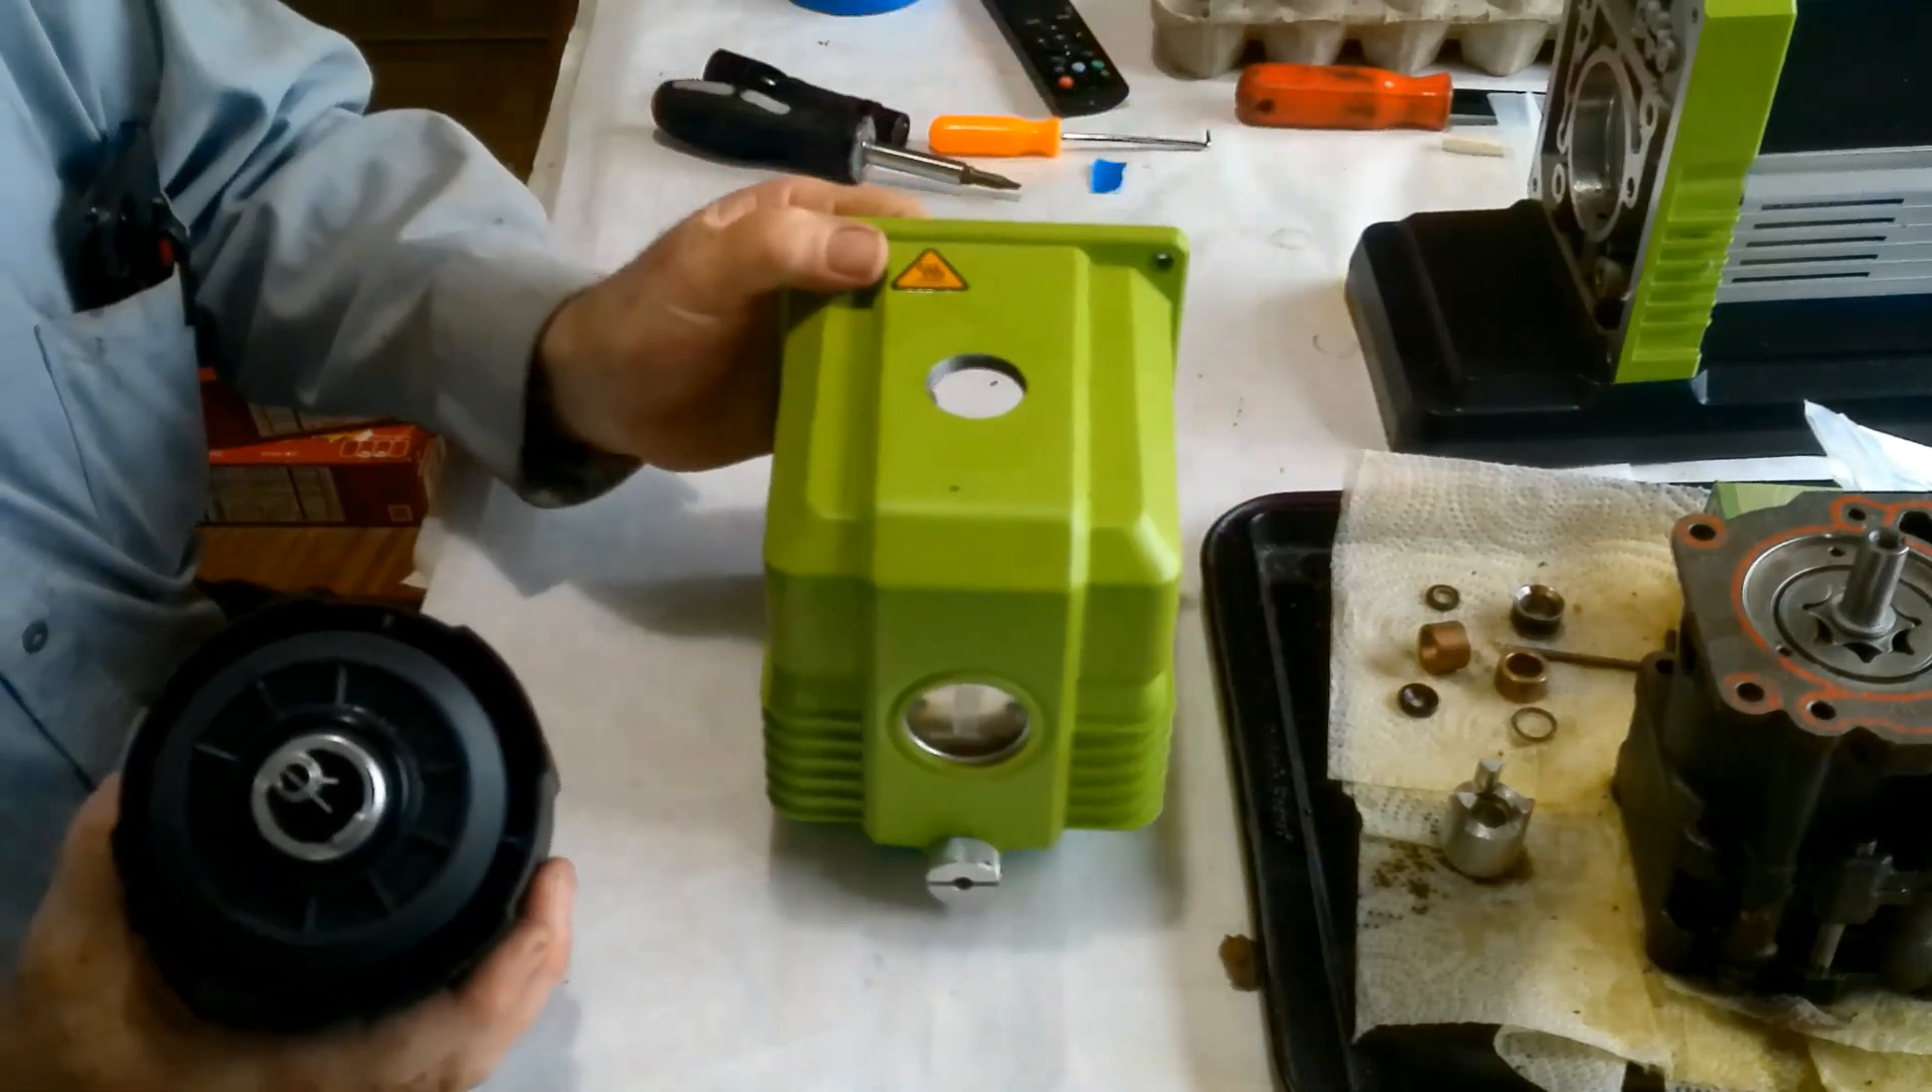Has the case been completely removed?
Yes.